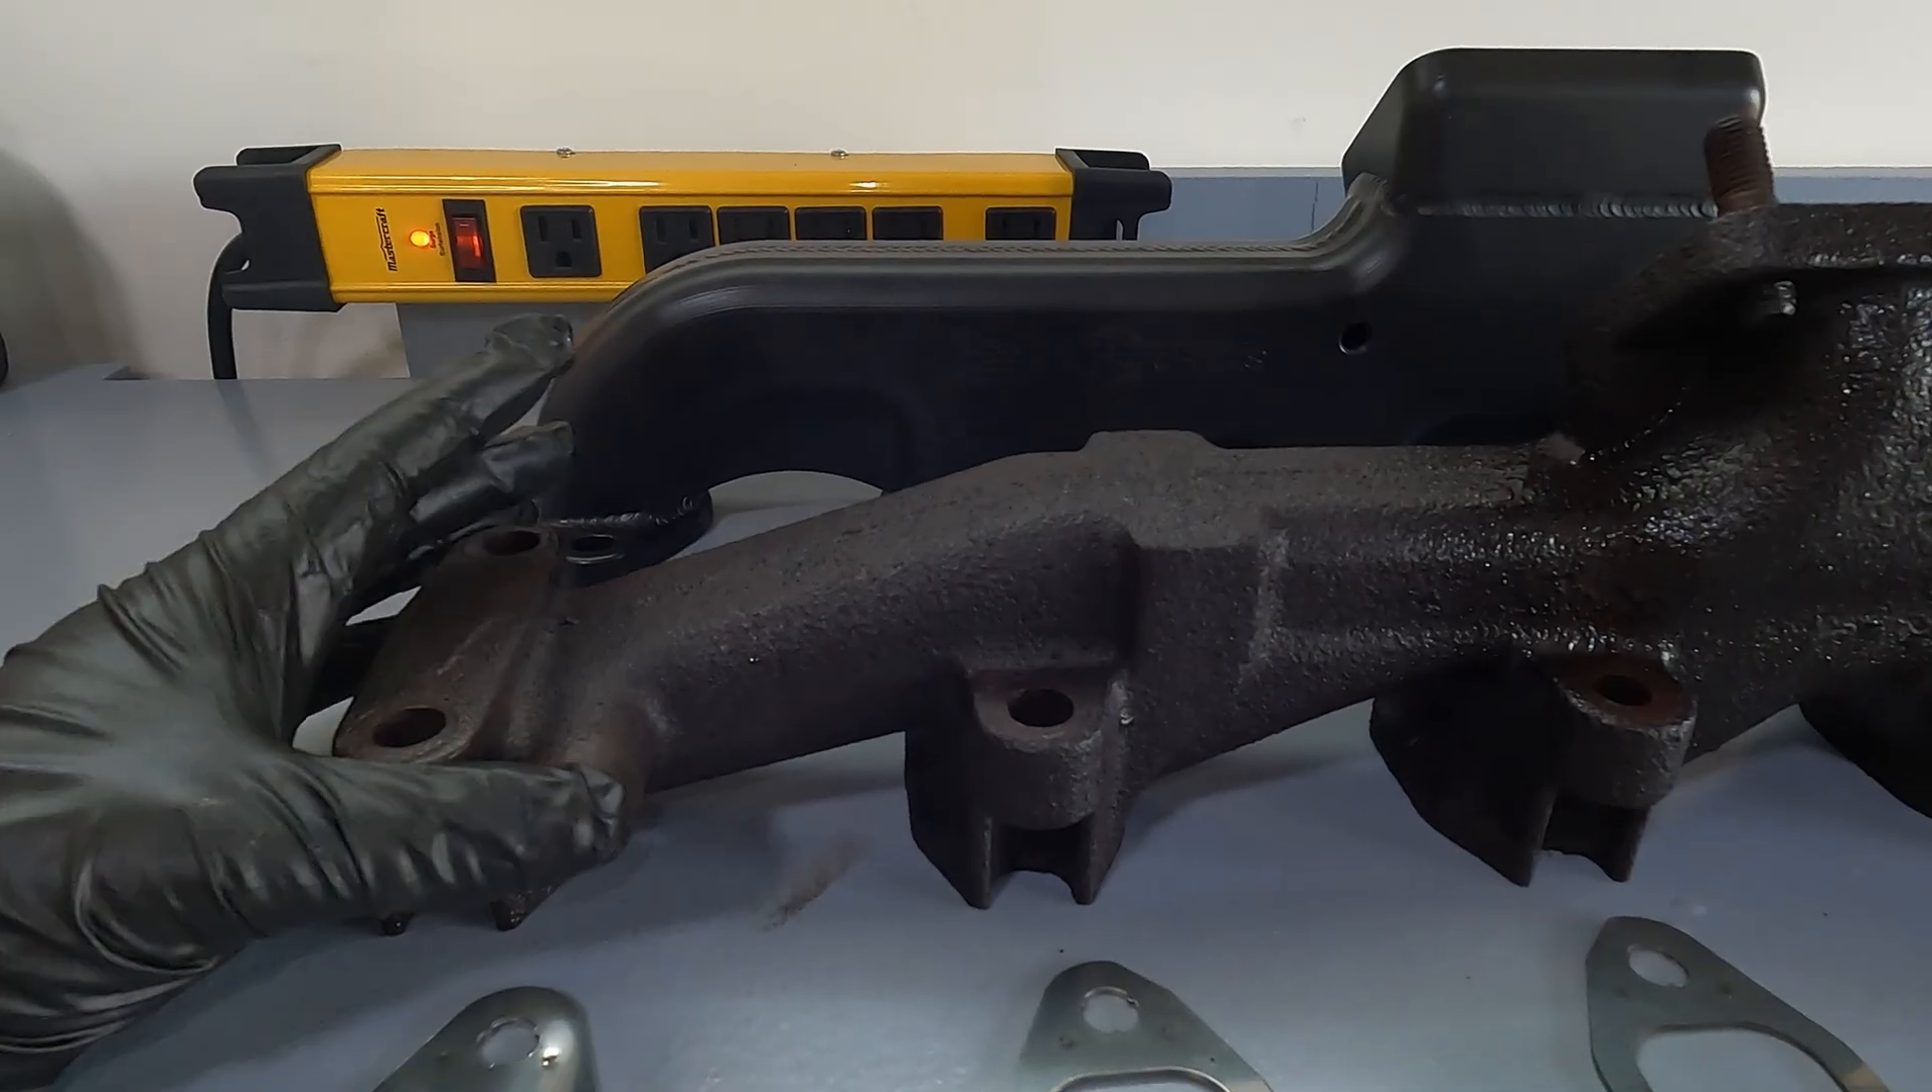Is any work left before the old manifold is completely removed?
No.